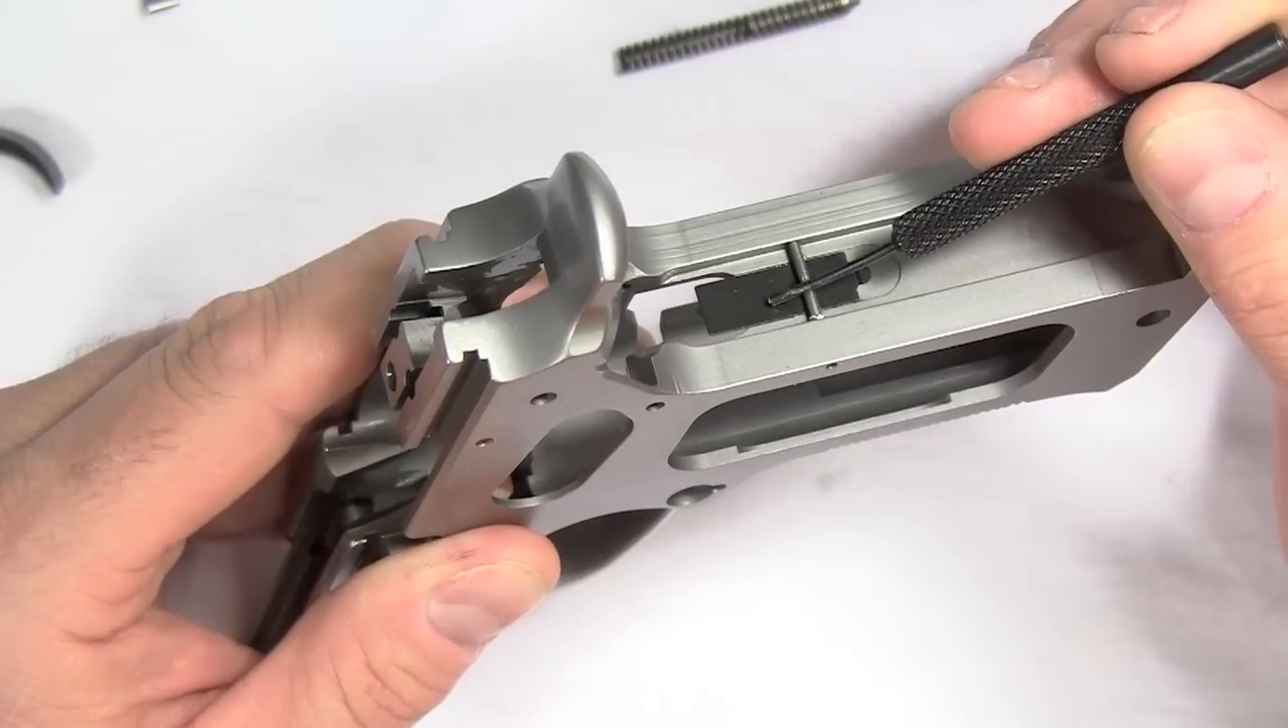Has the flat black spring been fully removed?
No.